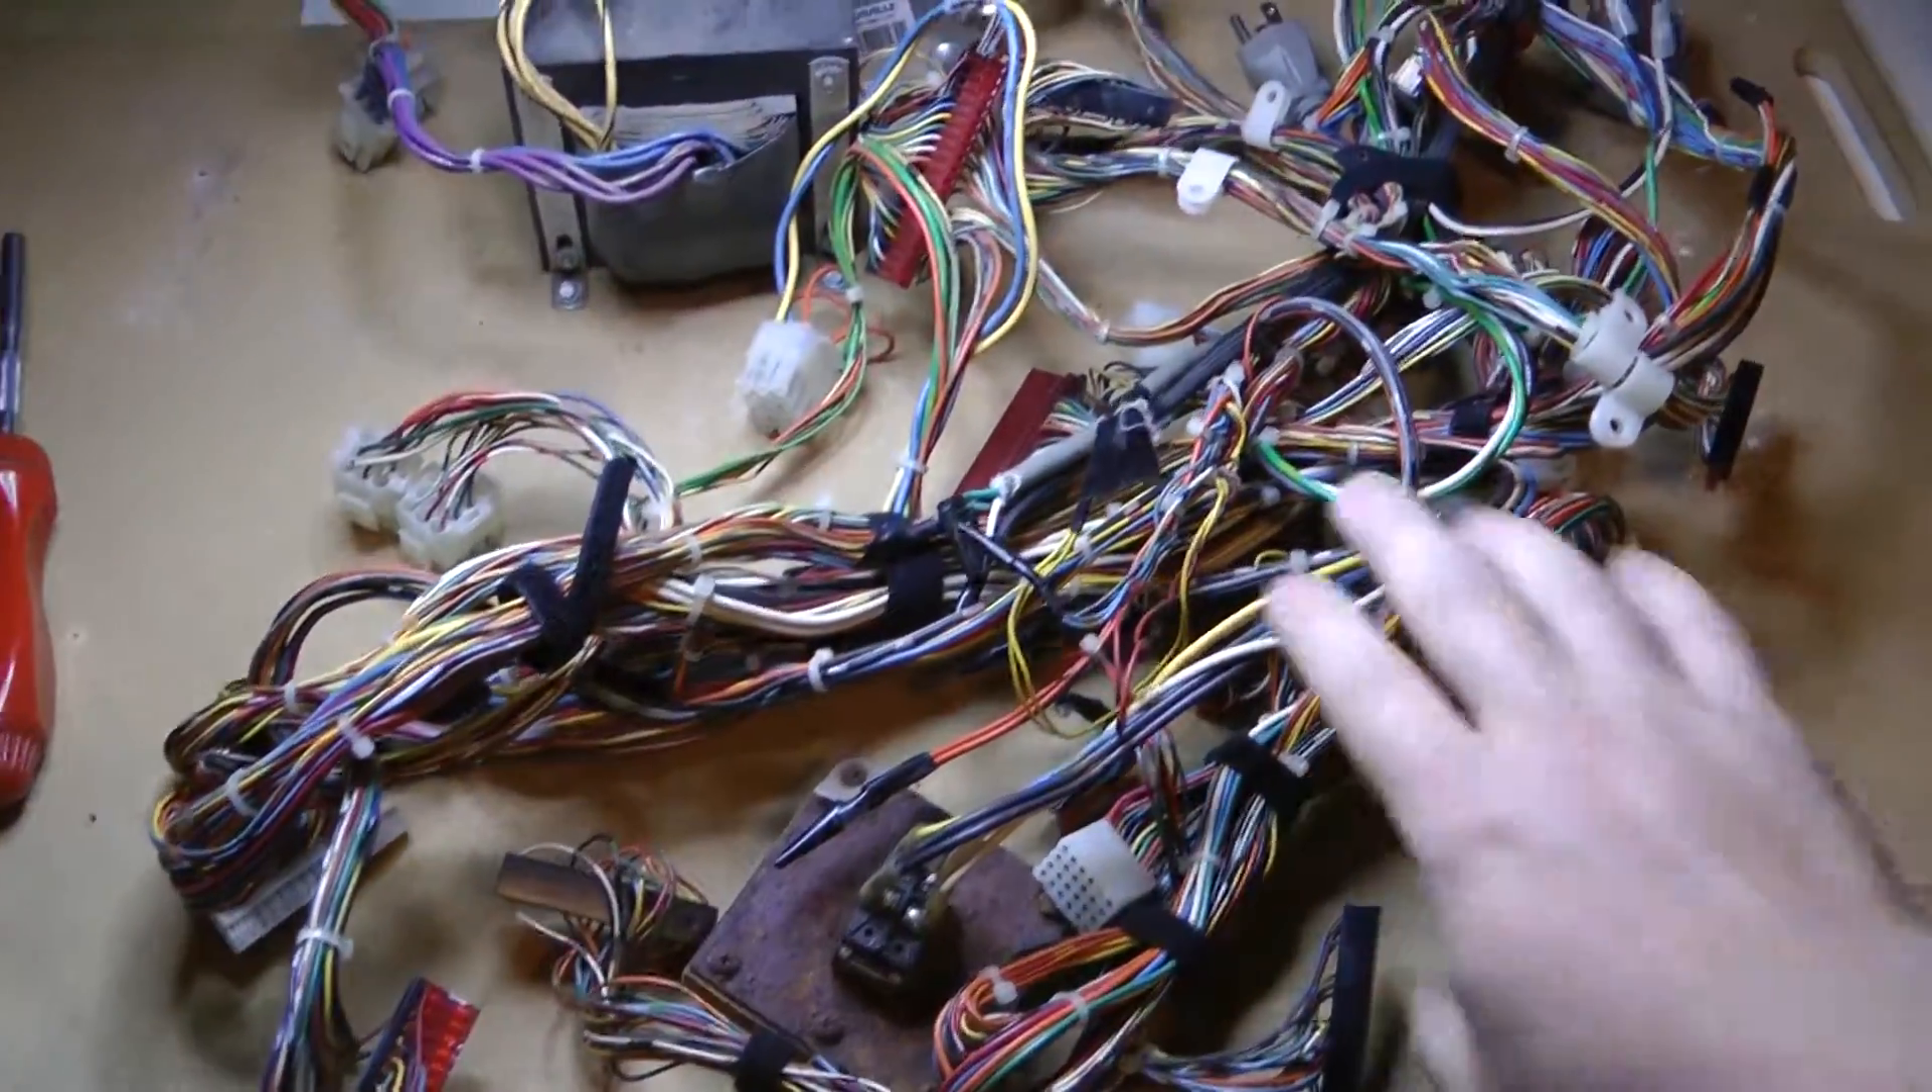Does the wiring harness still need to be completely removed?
No.